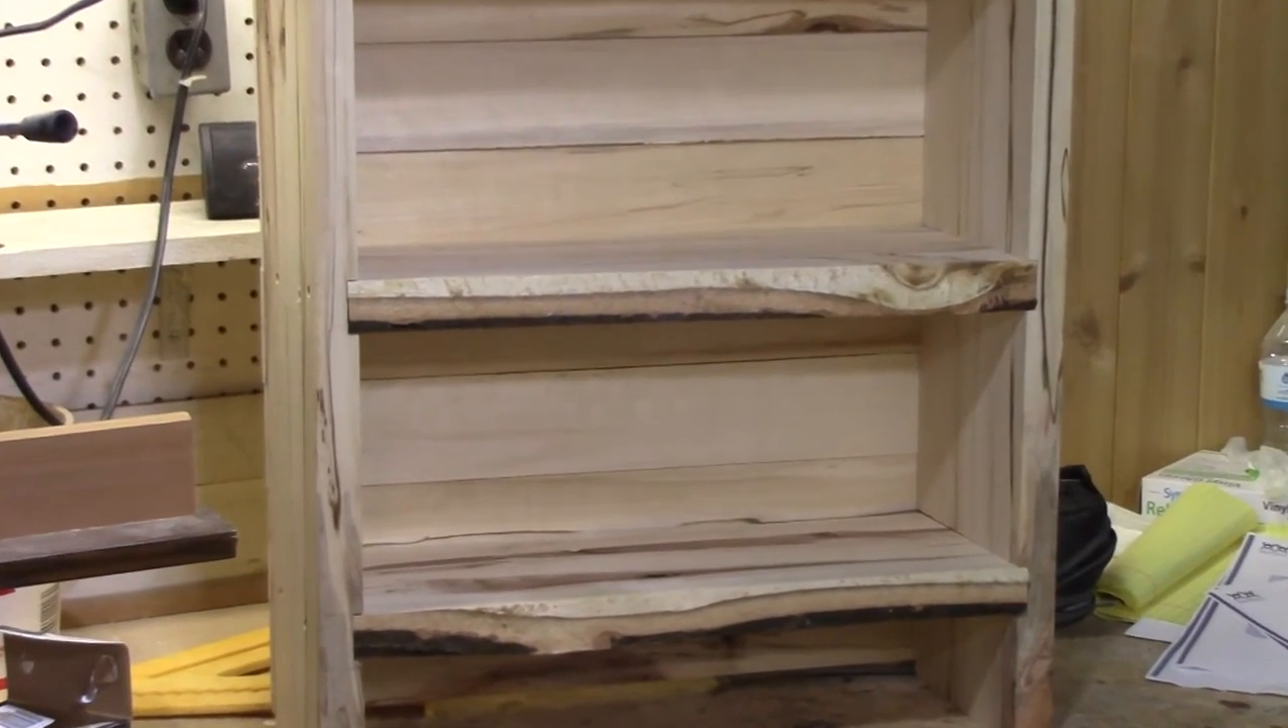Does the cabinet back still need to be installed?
No.